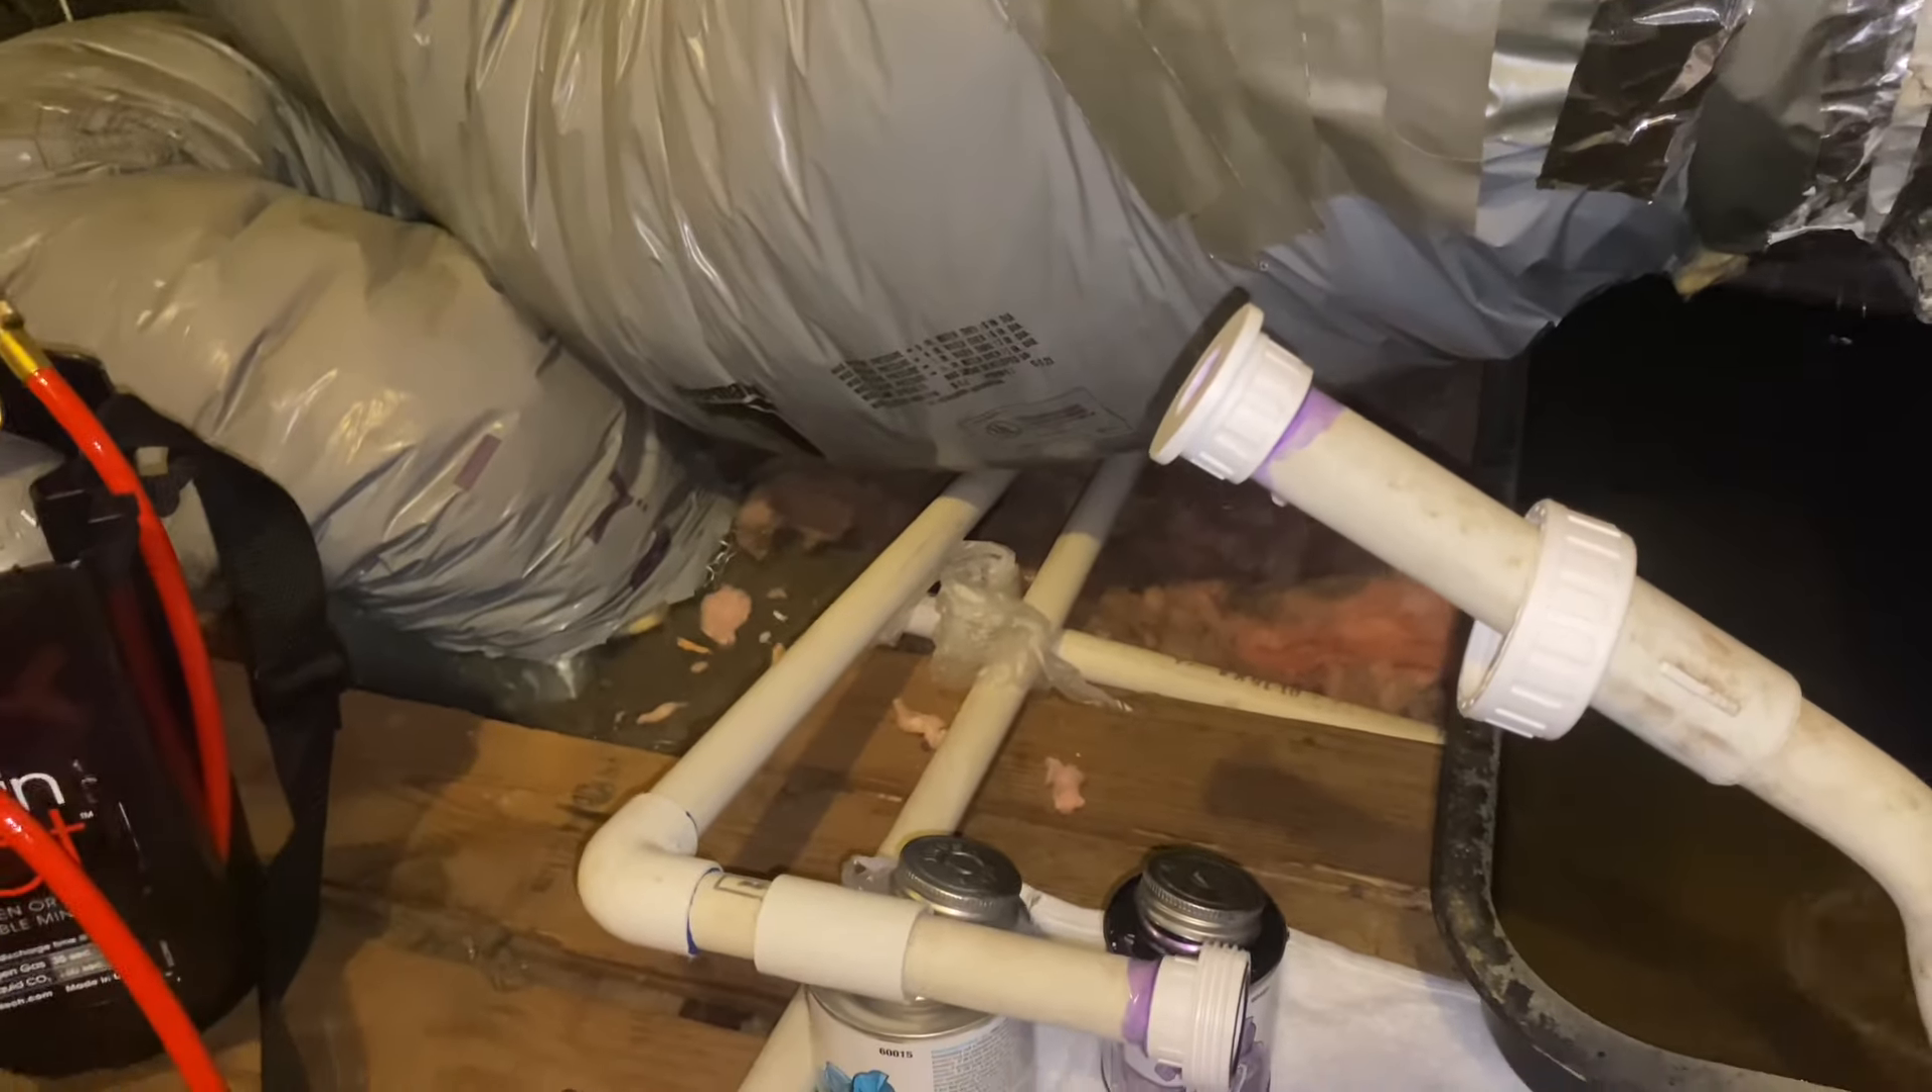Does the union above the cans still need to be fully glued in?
No.